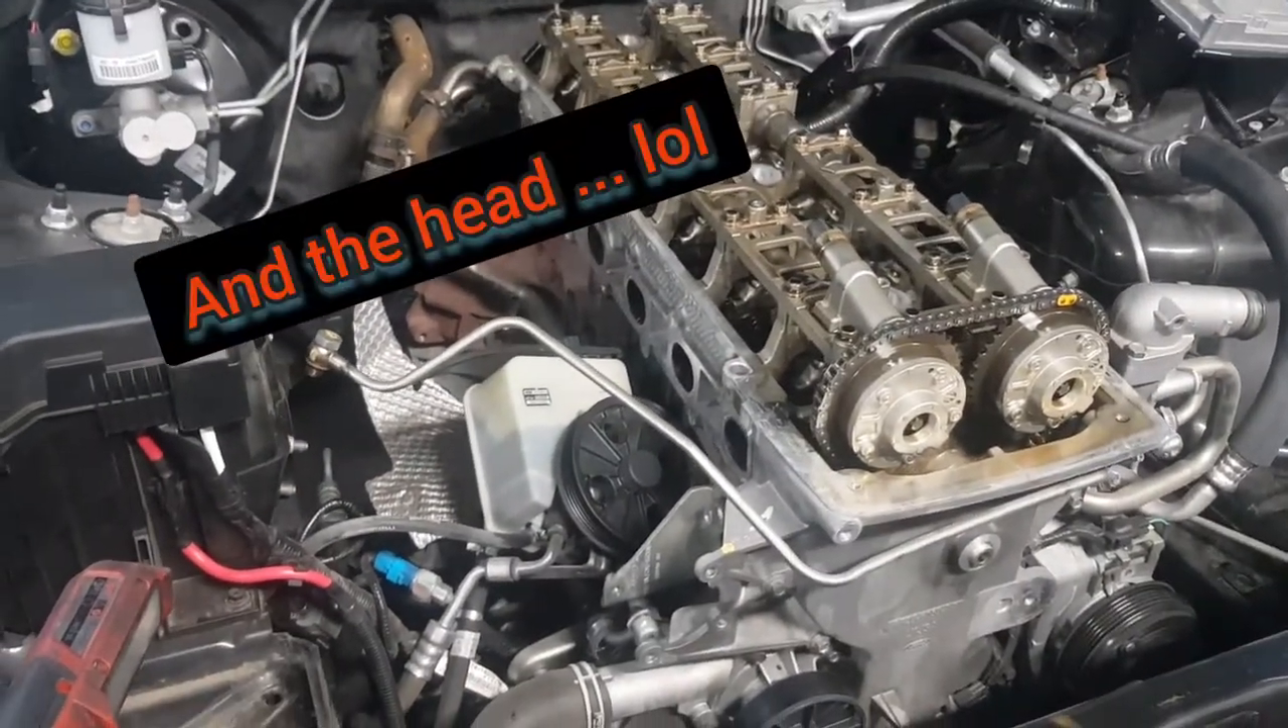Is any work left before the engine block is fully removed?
Yes.